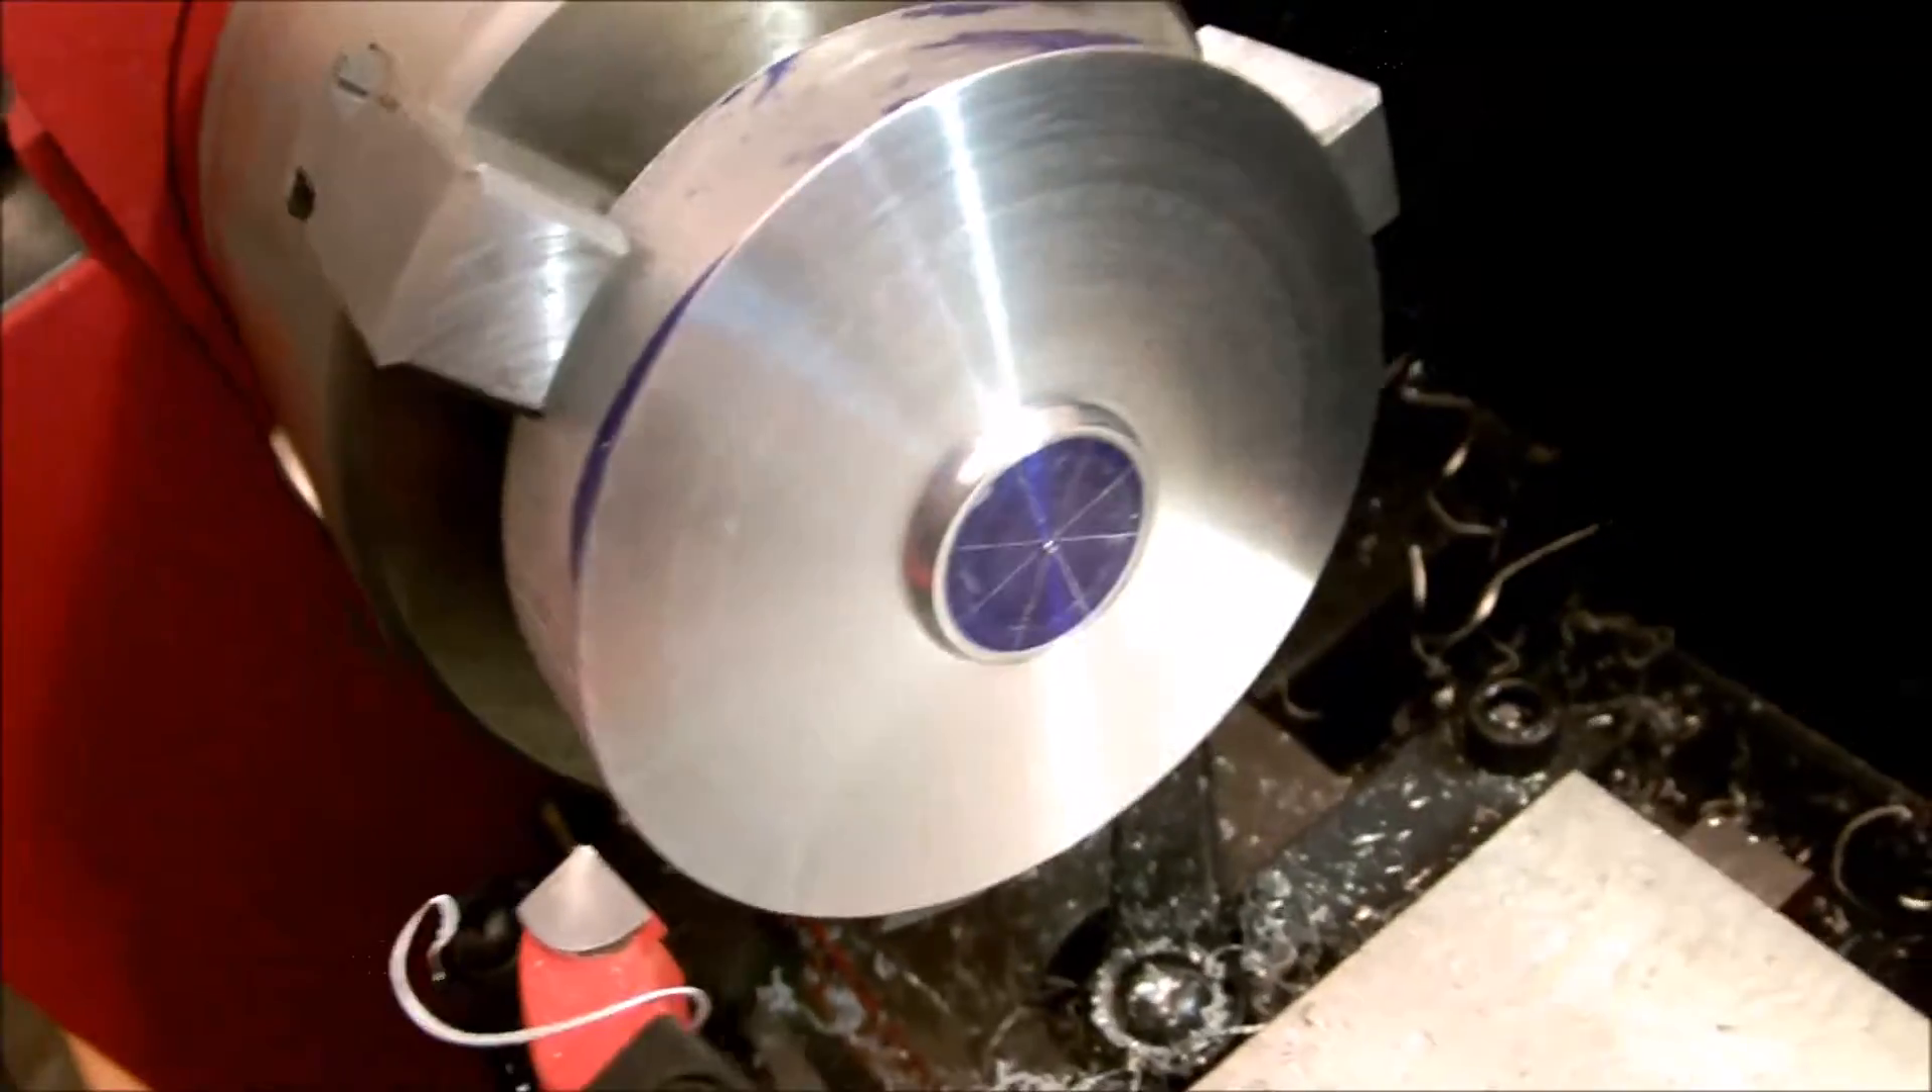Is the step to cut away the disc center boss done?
No.